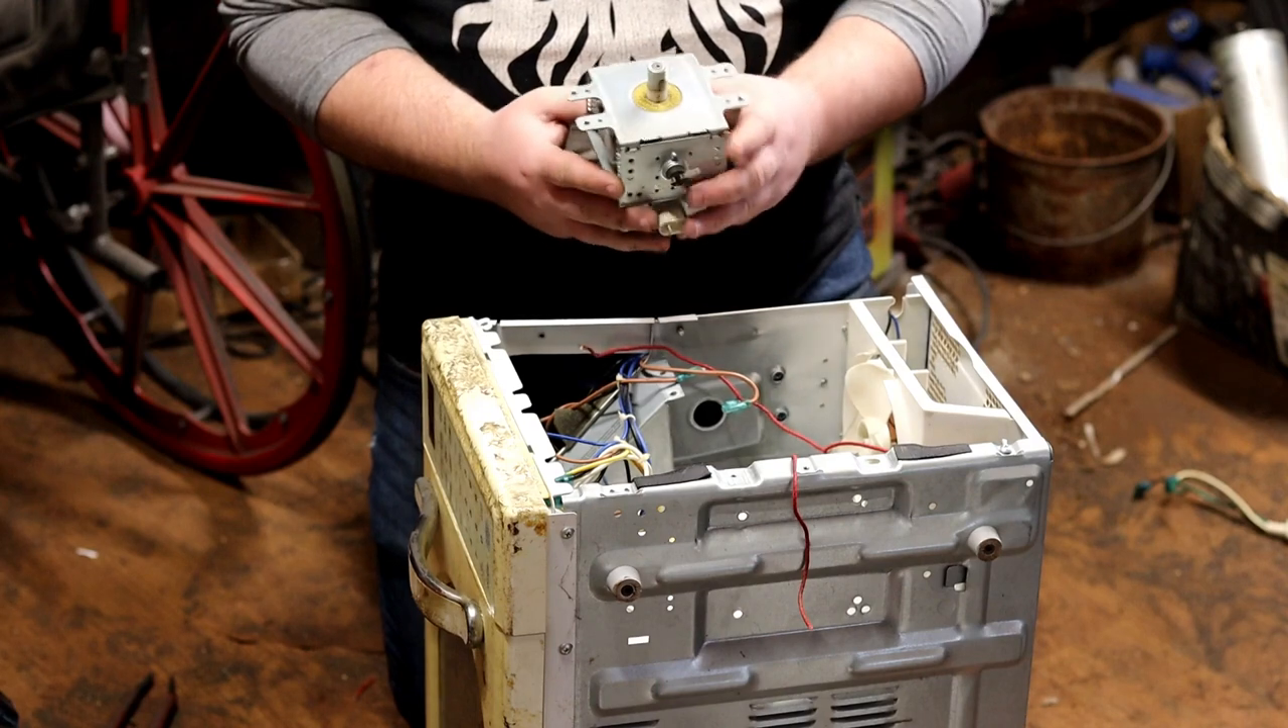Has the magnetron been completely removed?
Yes.